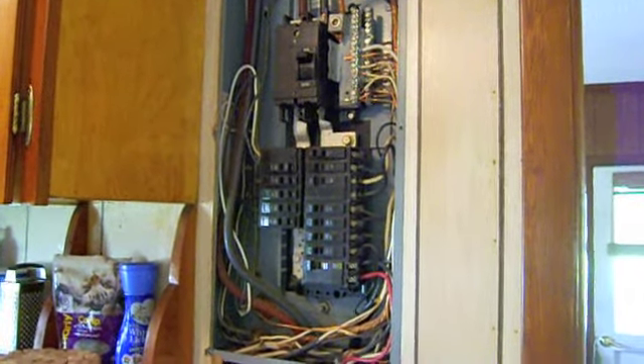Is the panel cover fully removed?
Yes.